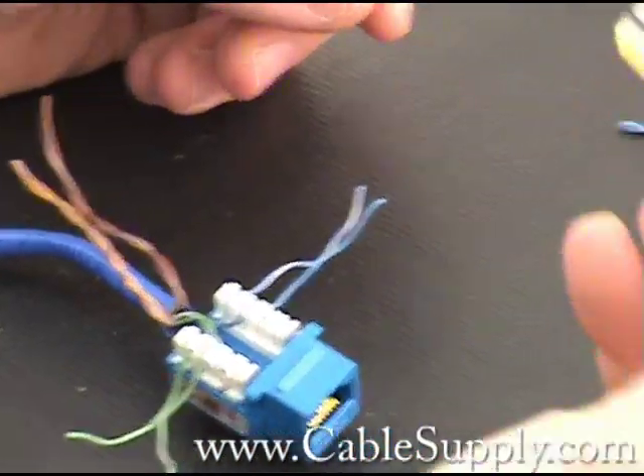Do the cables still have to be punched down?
Yes.